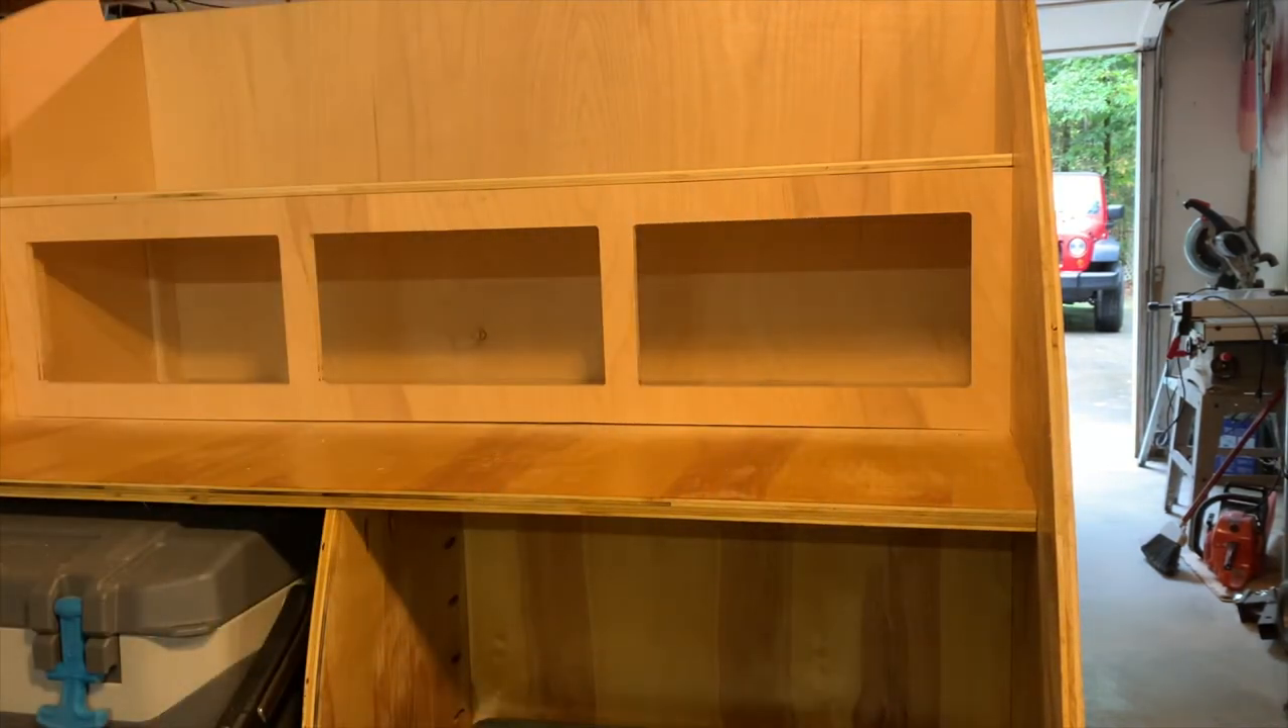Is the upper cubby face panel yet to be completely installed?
No.